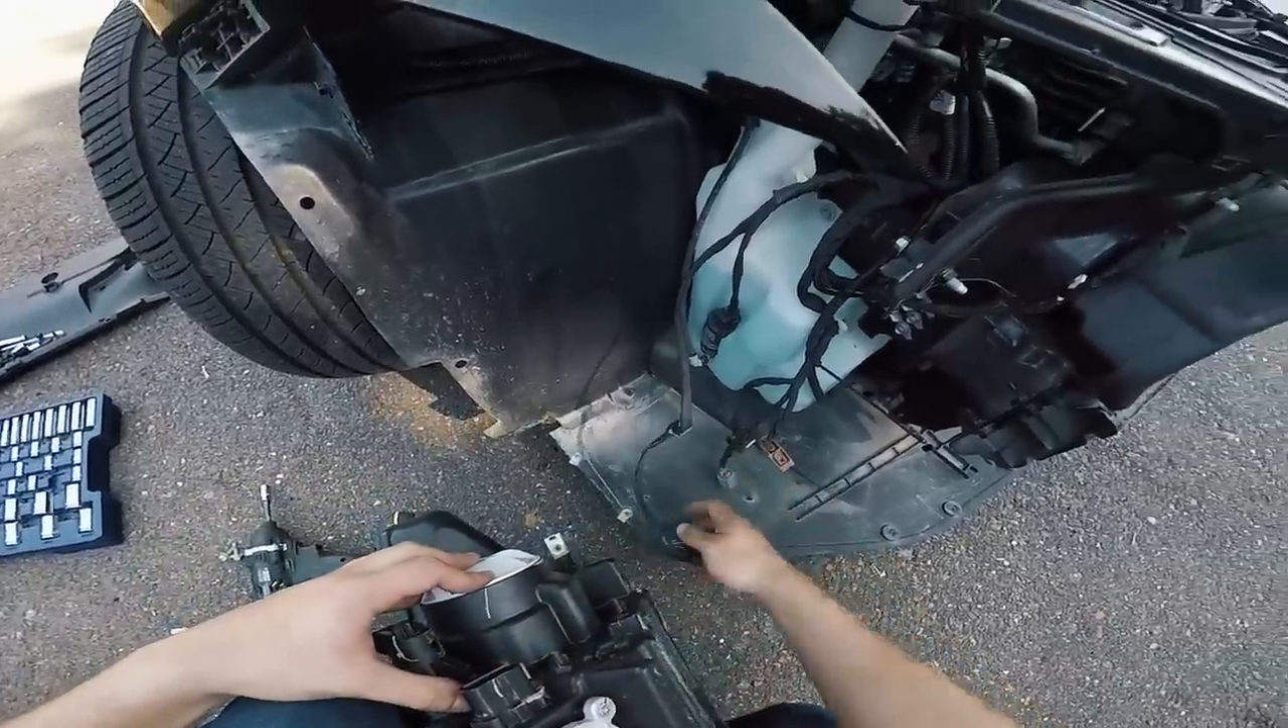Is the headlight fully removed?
Yes.